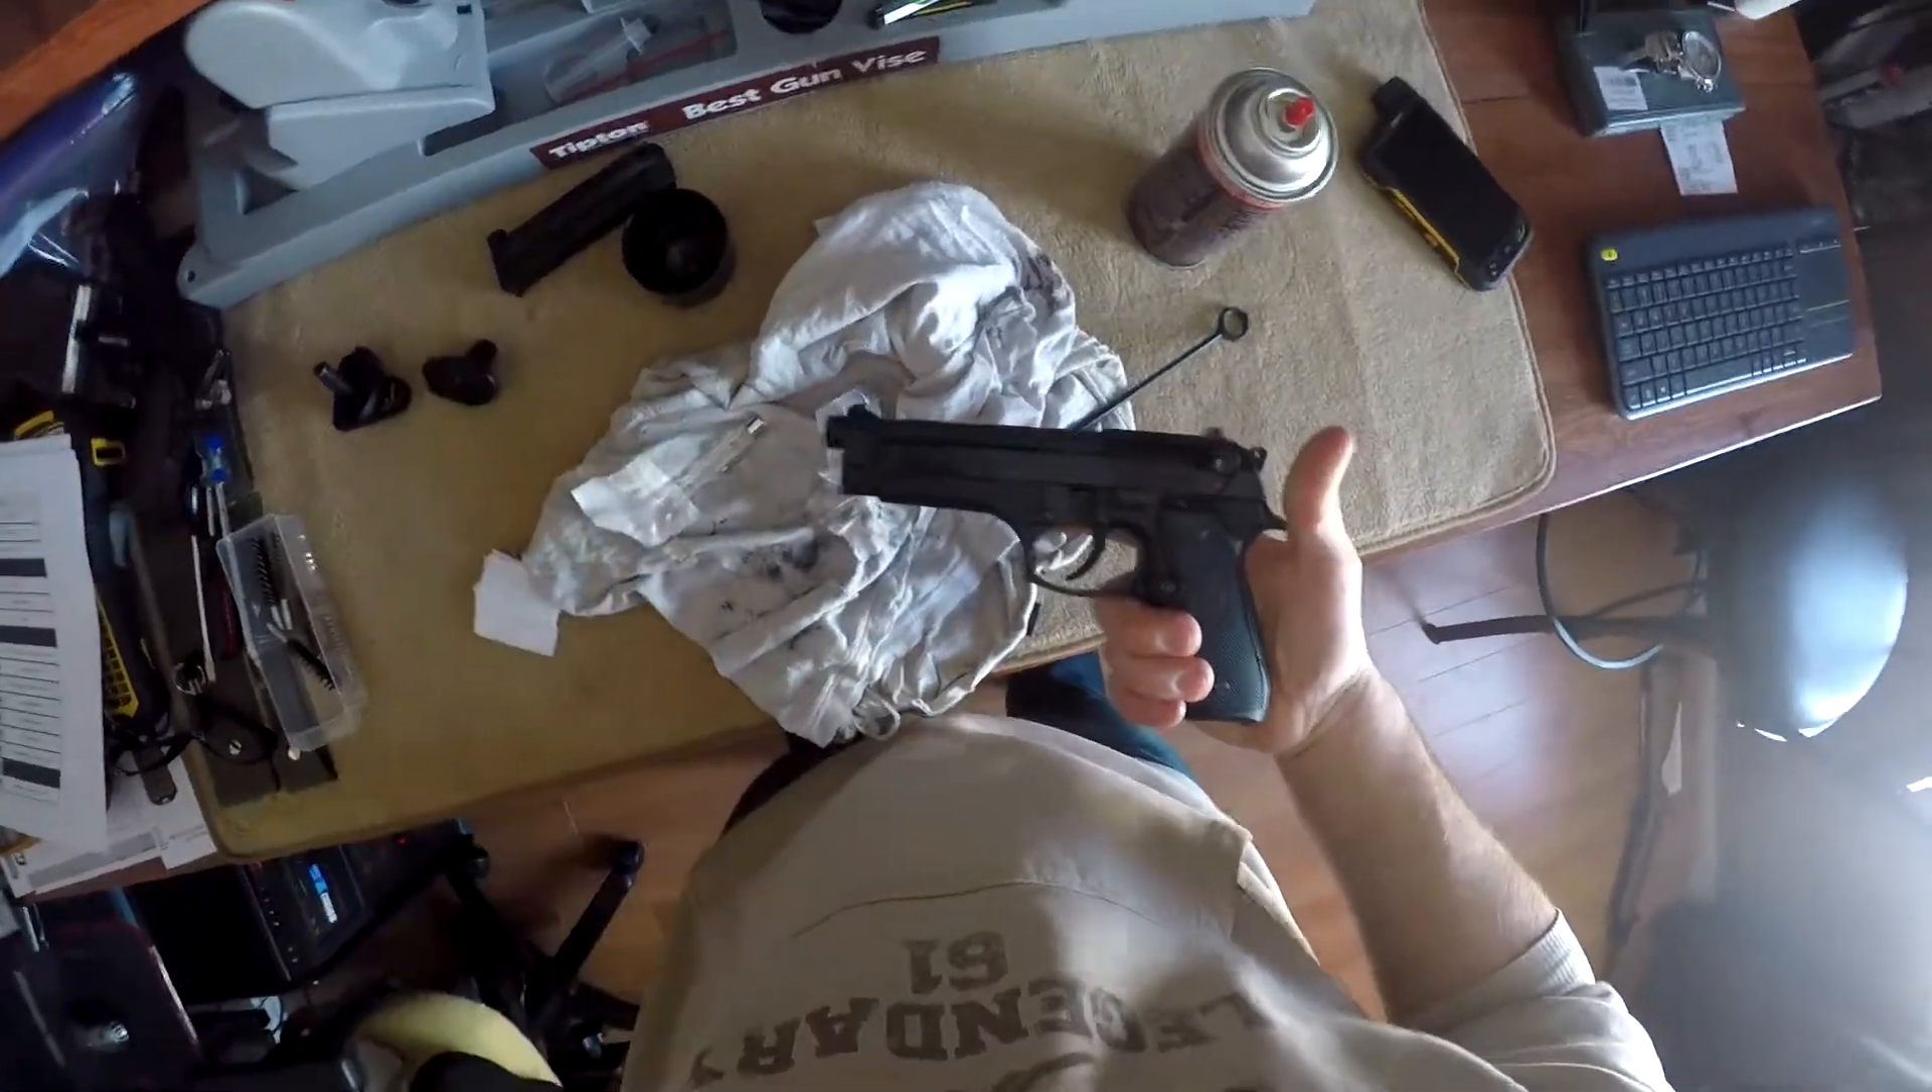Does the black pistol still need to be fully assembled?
No.